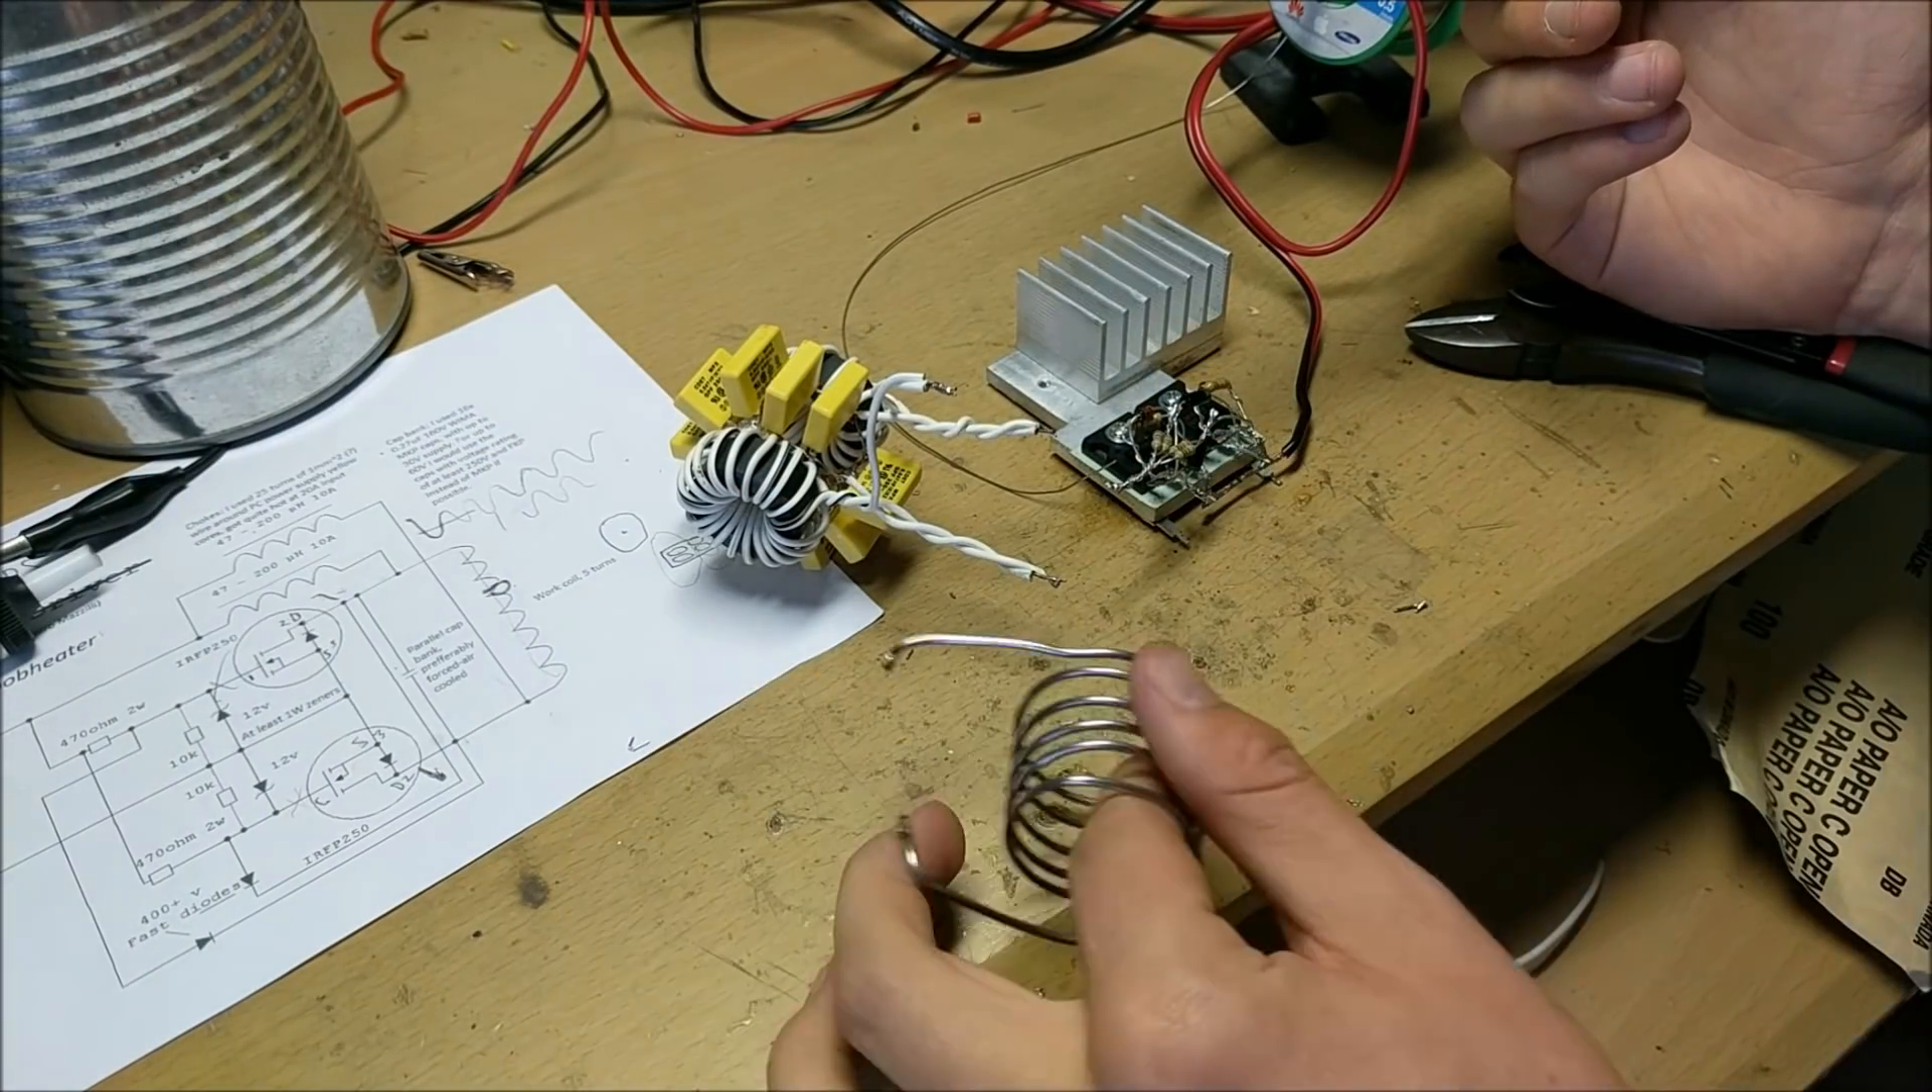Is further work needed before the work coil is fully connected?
Yes.